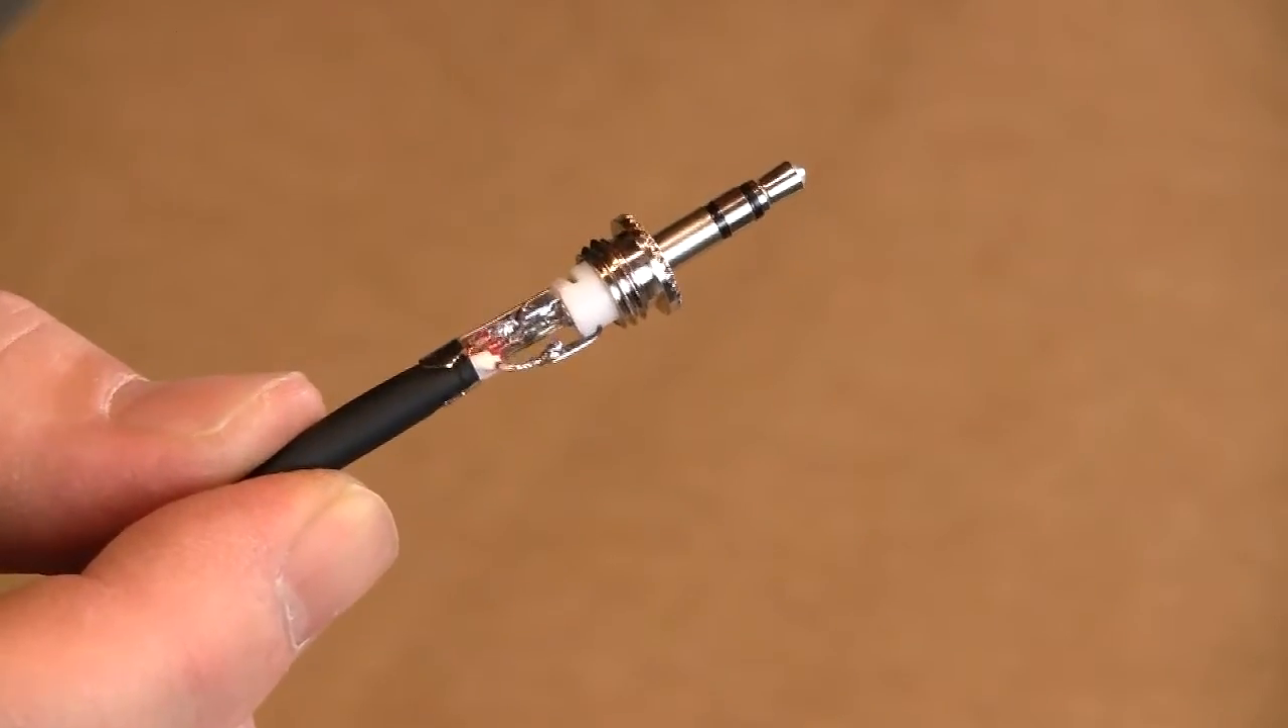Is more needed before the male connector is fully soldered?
No.